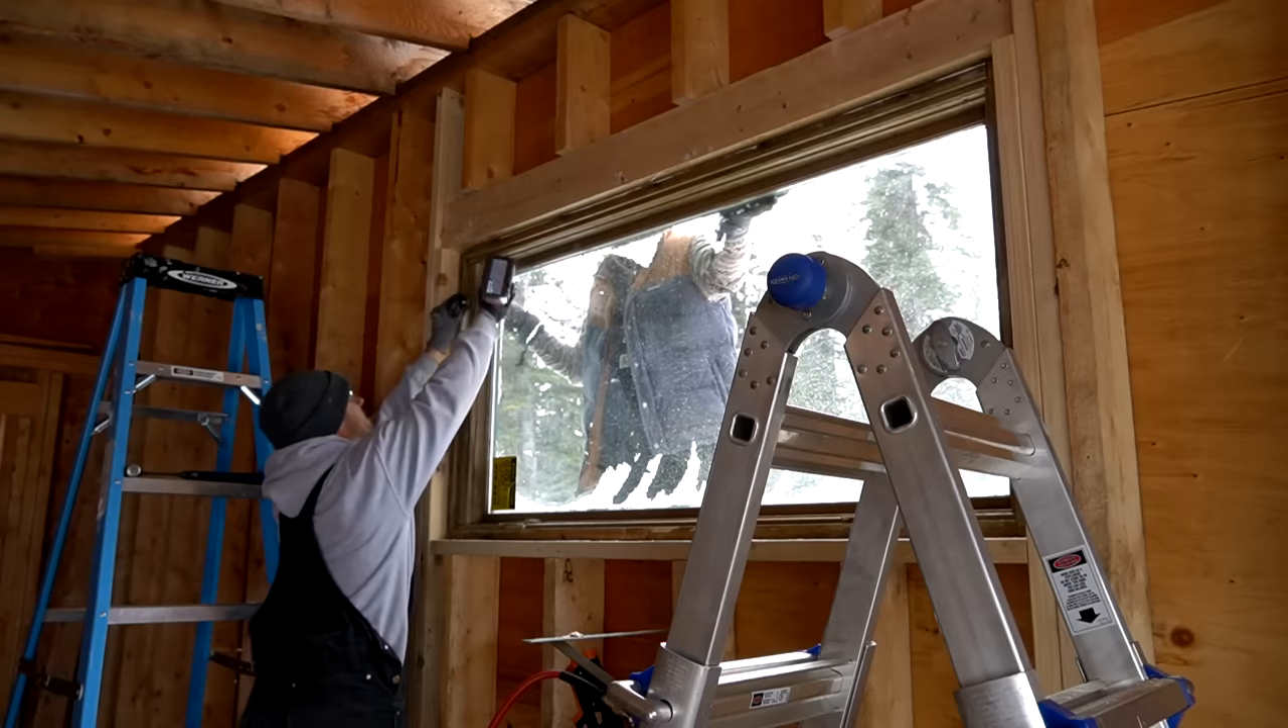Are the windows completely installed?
No.